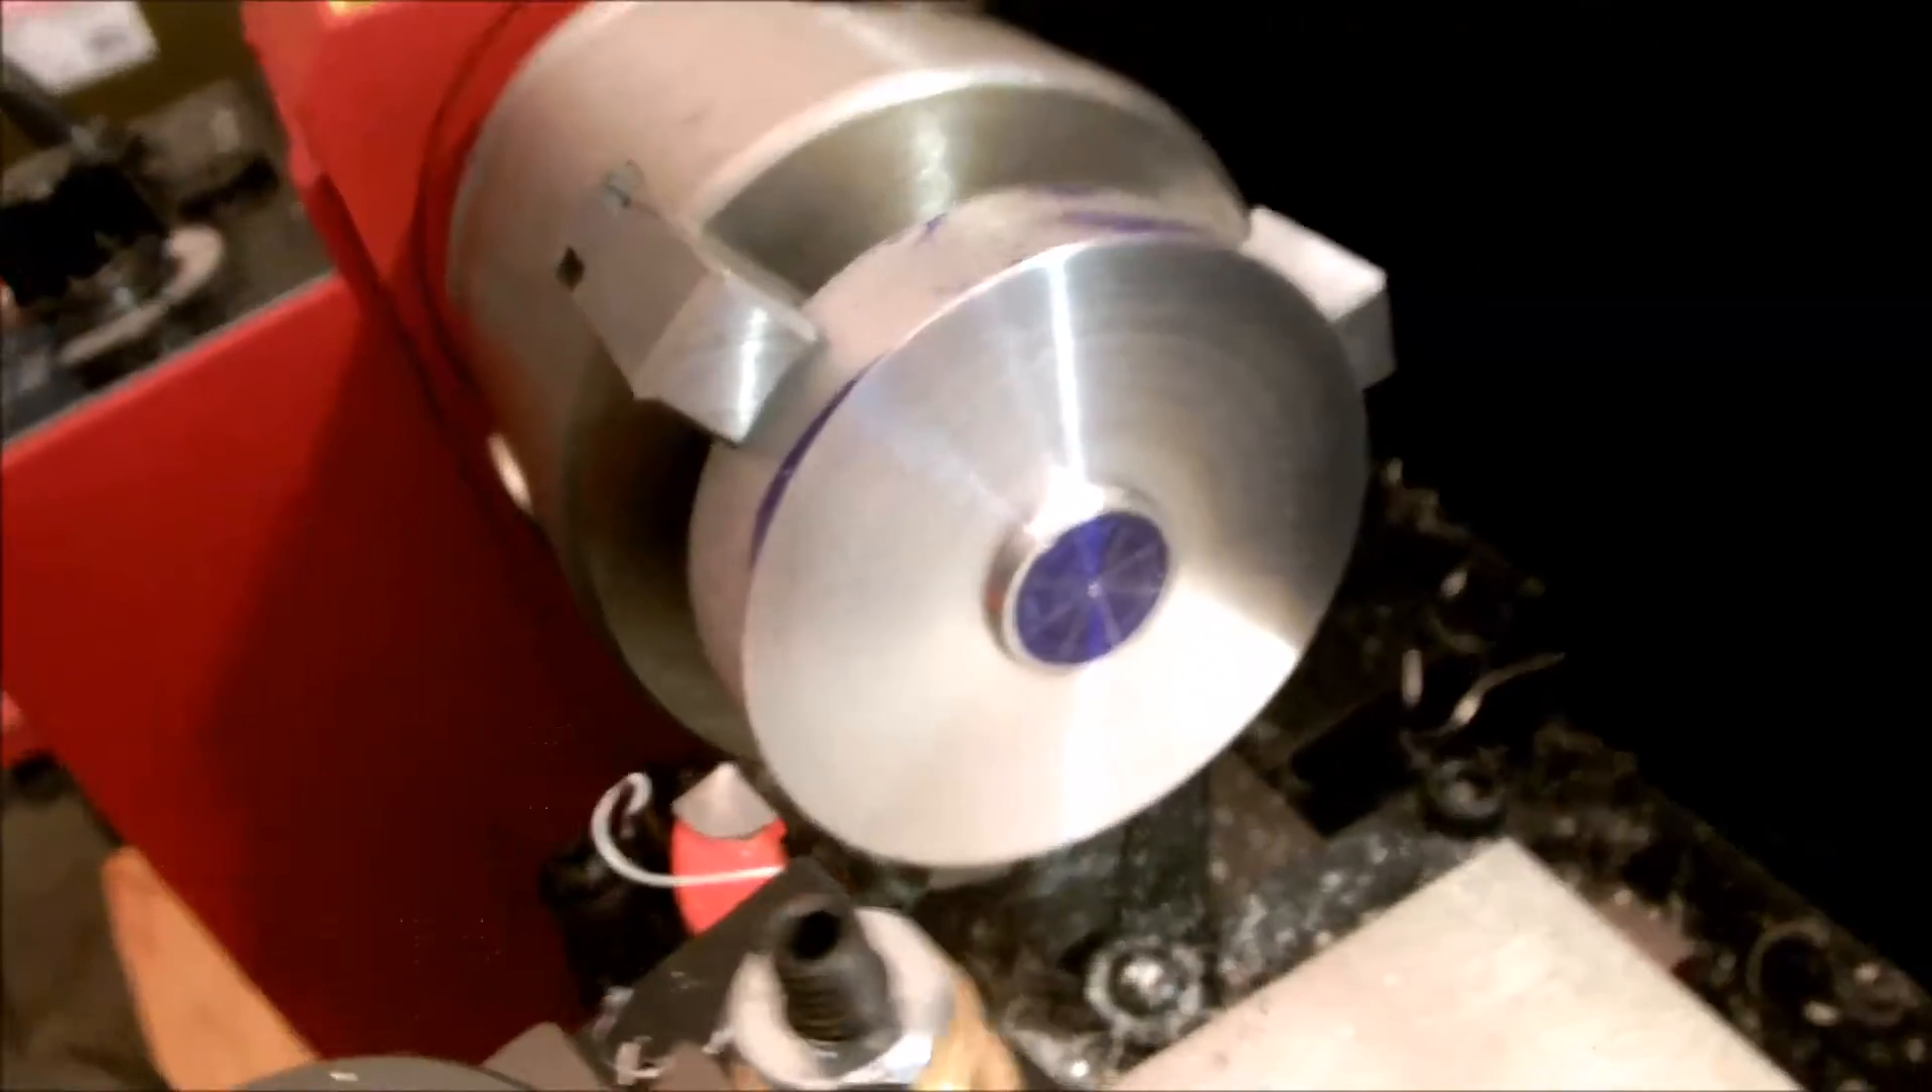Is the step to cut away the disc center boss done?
No.